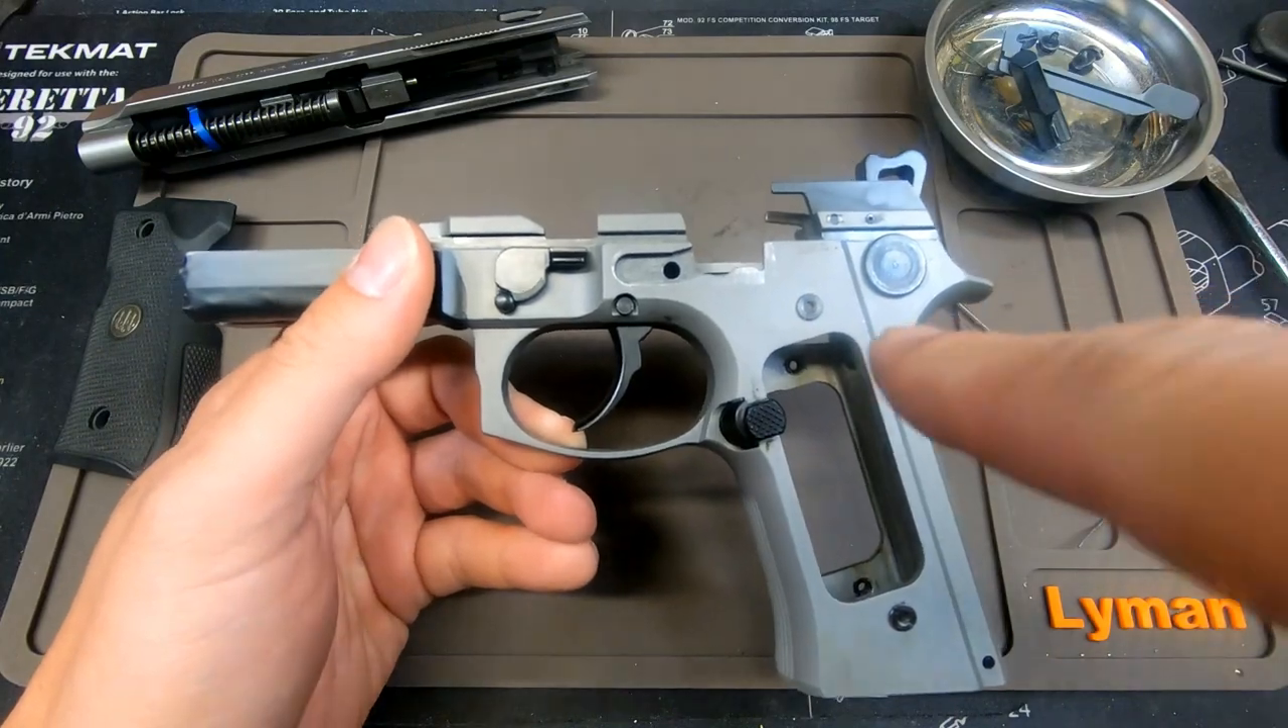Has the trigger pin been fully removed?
No.